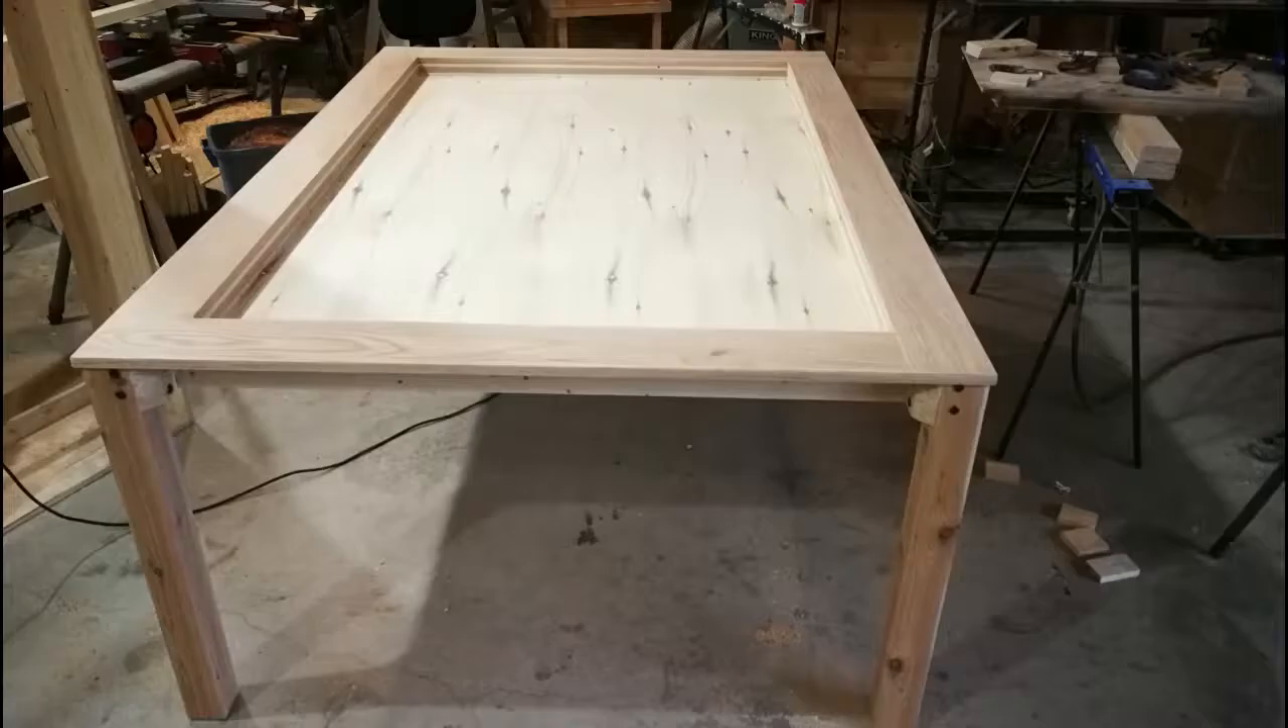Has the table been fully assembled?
Yes.